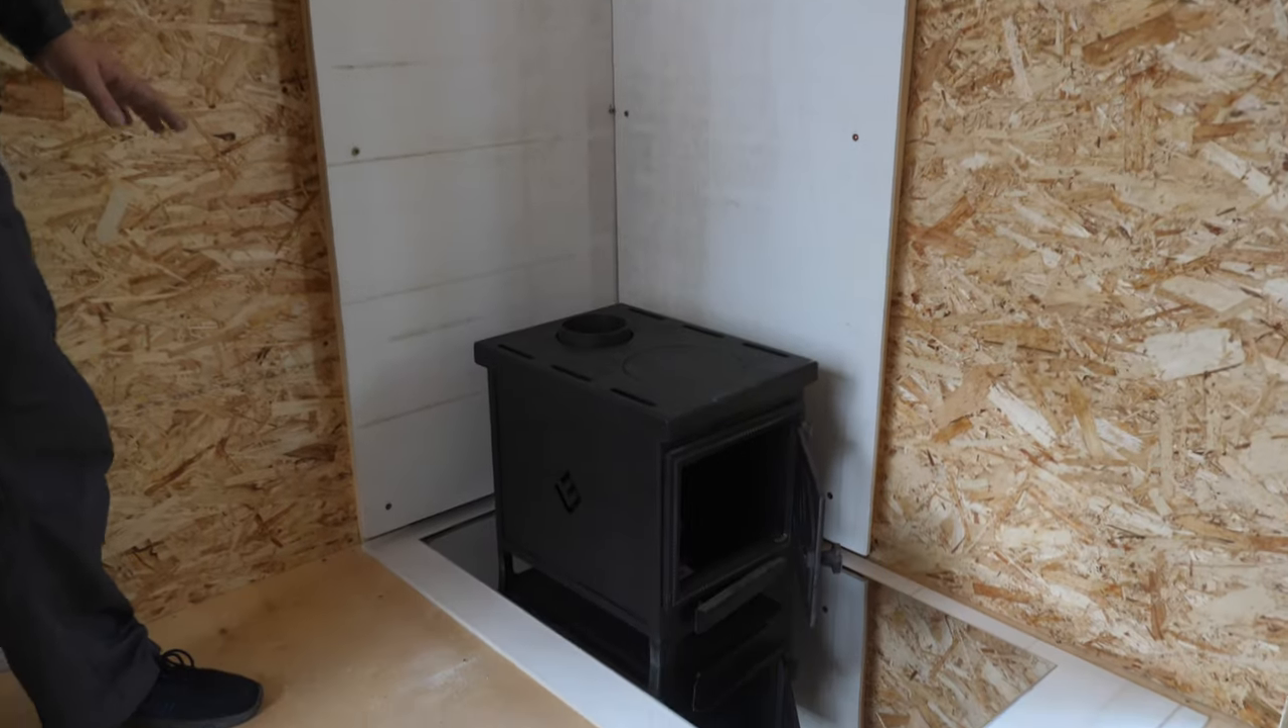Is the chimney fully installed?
No.